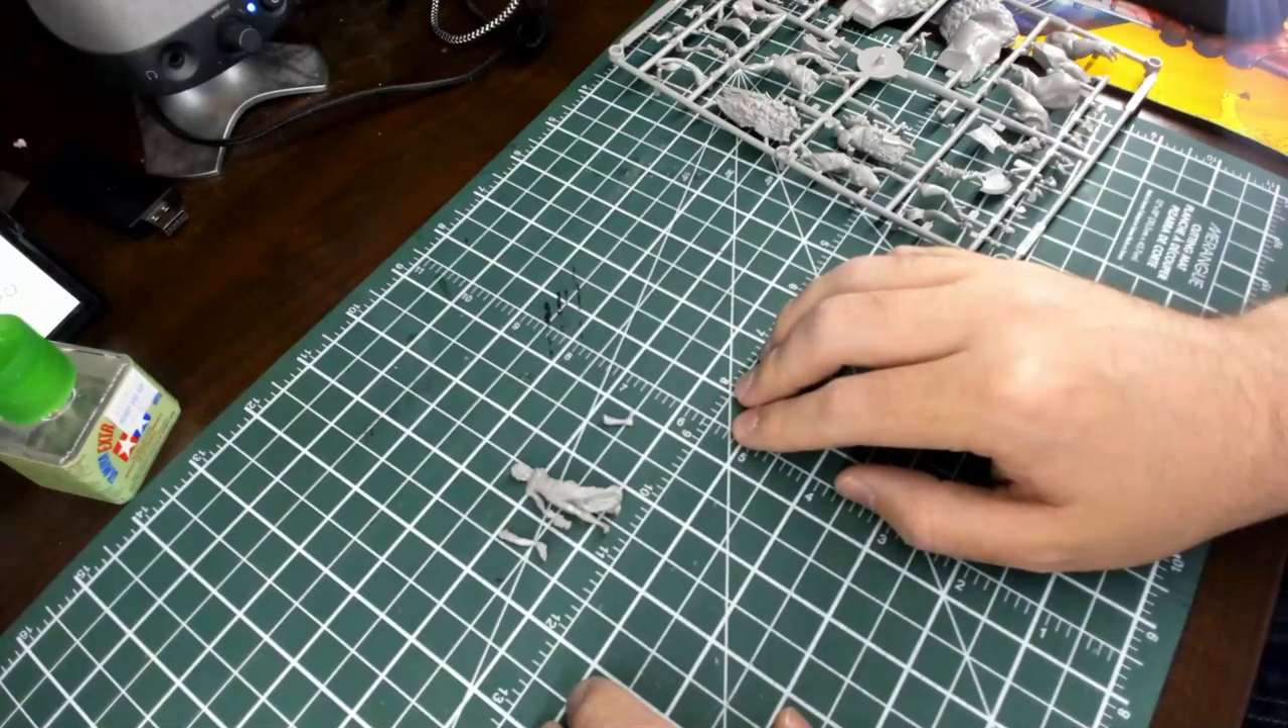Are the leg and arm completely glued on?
No.